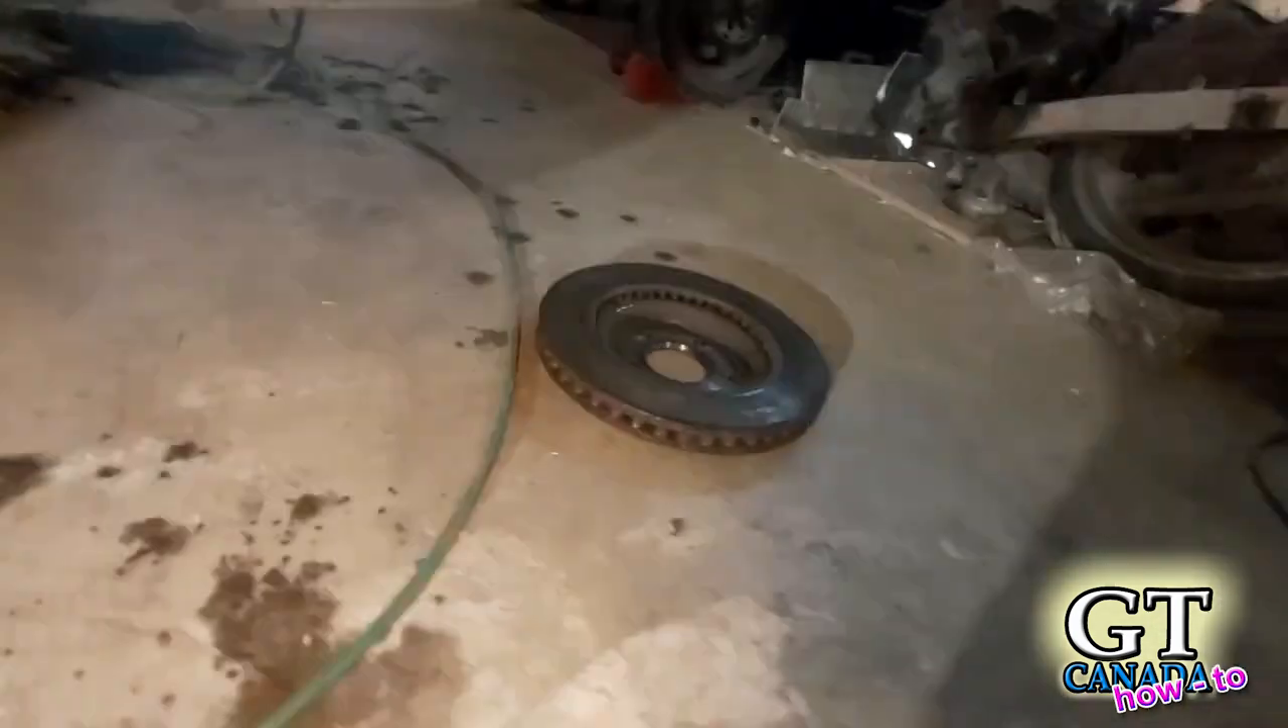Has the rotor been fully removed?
Yes.